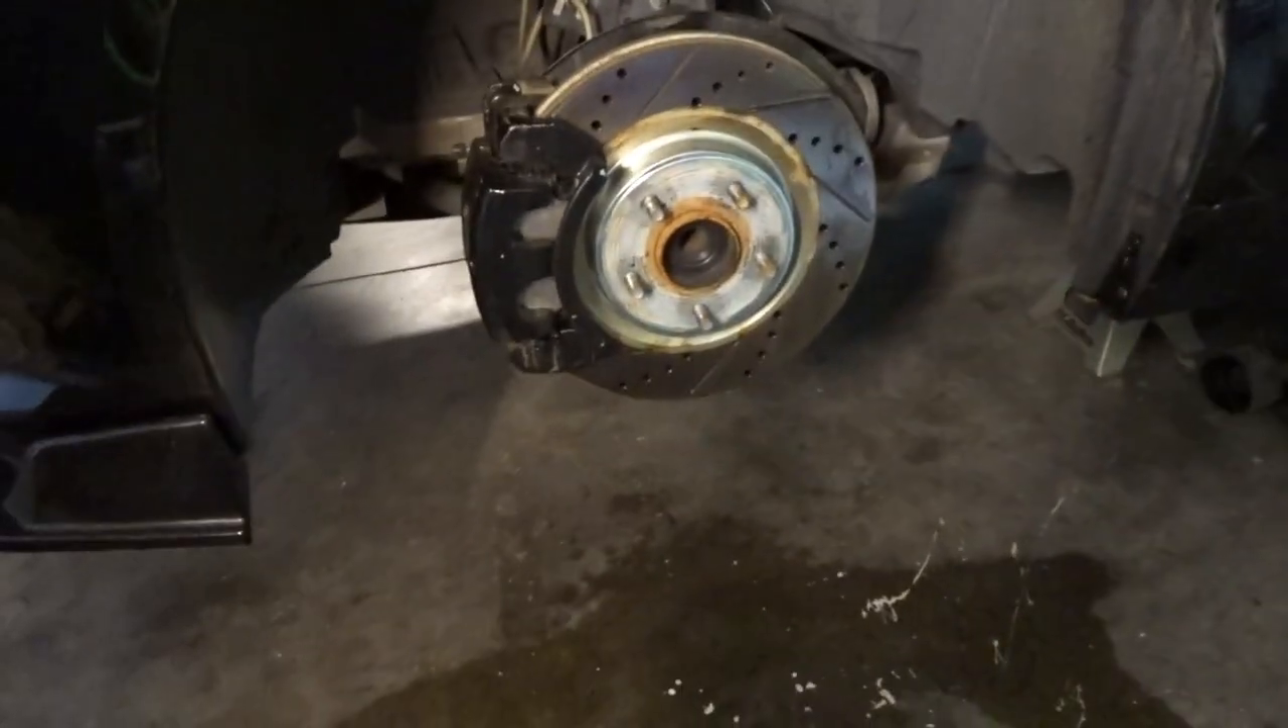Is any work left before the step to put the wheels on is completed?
Yes.